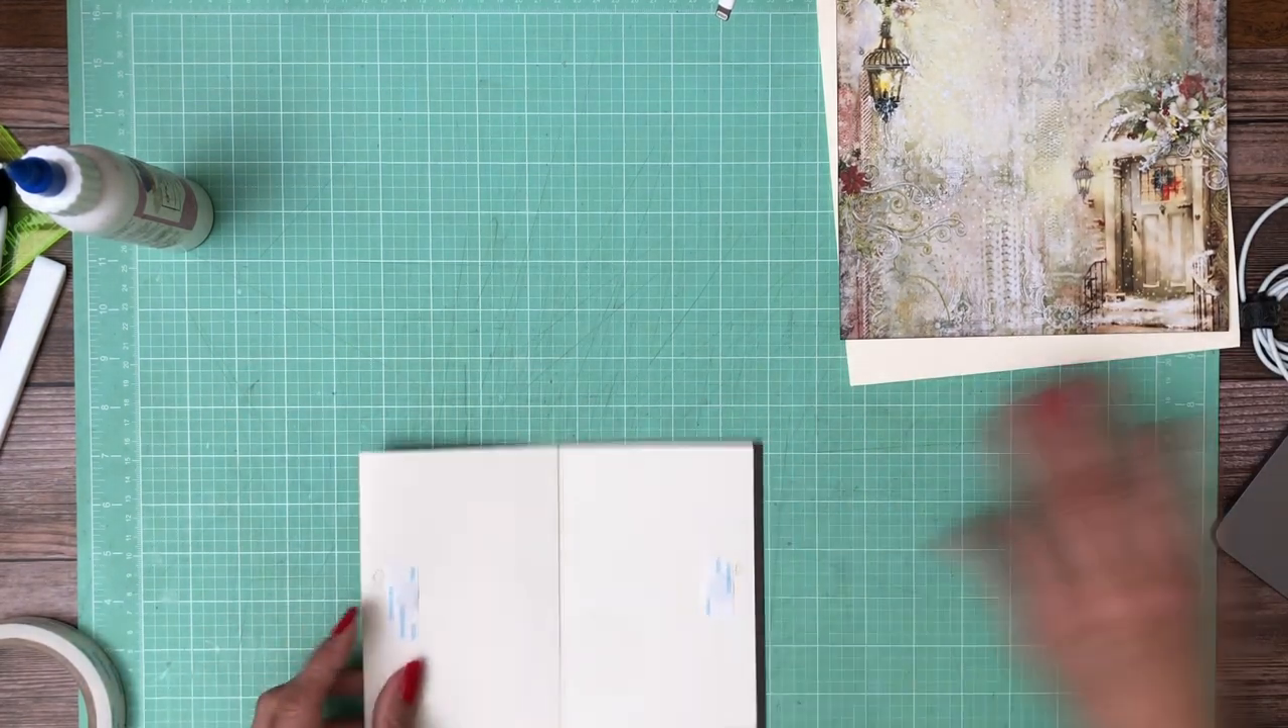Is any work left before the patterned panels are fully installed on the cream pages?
Yes.